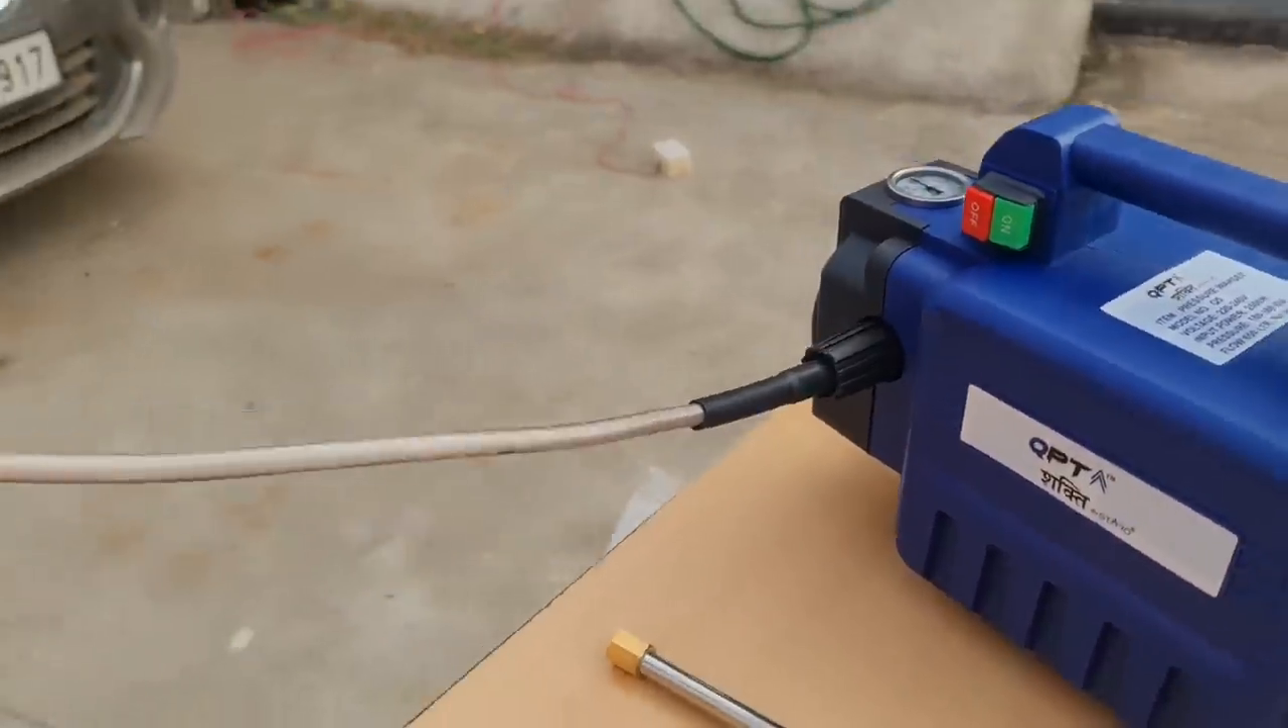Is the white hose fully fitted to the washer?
Yes.